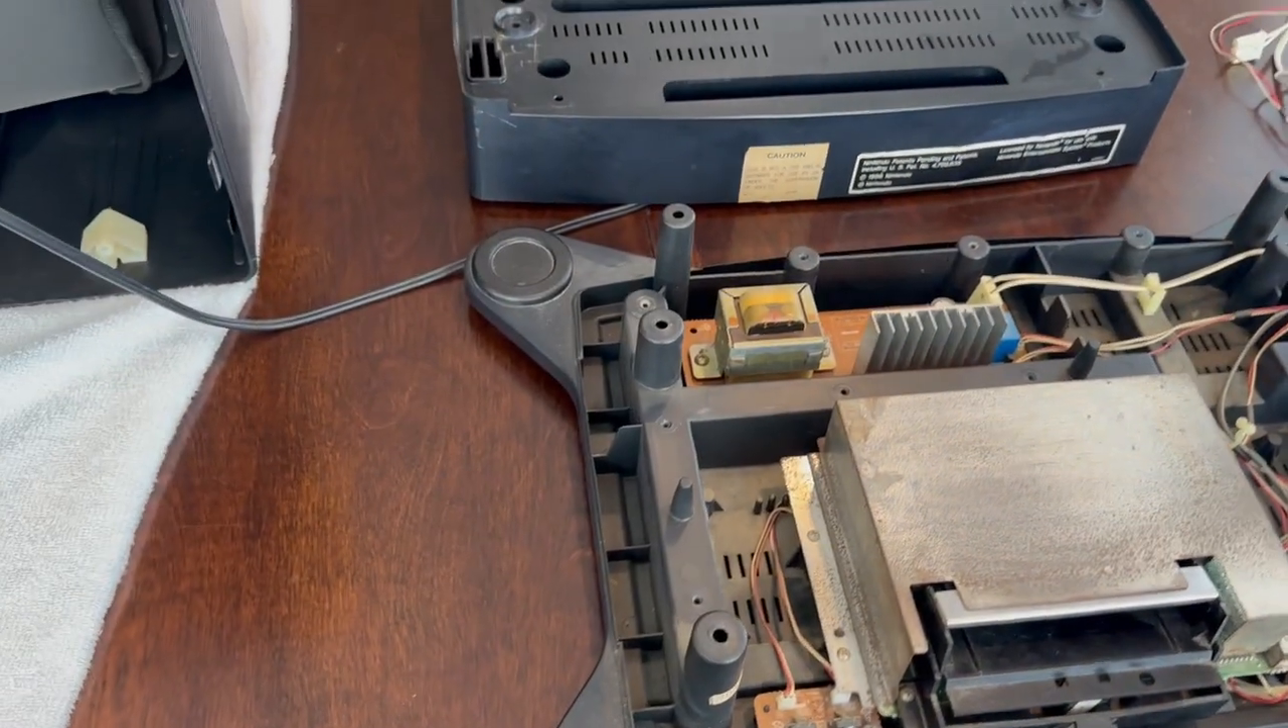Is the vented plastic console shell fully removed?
Yes.